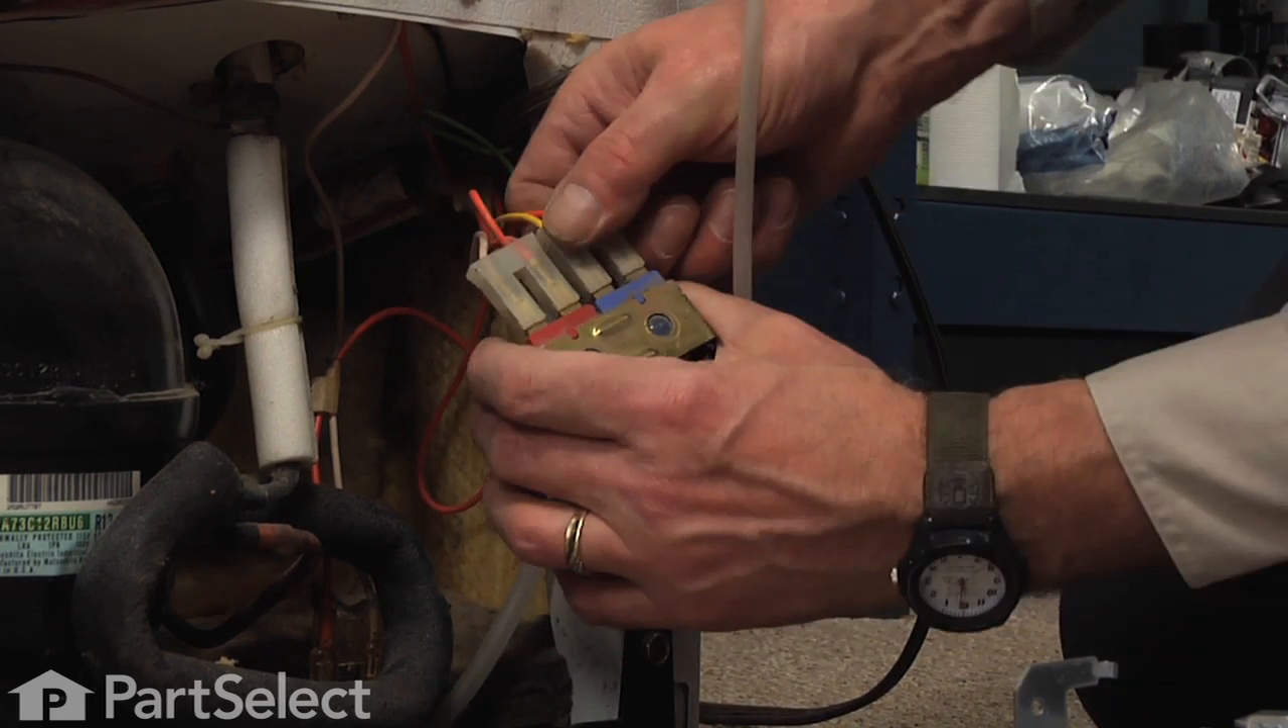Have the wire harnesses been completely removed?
No.